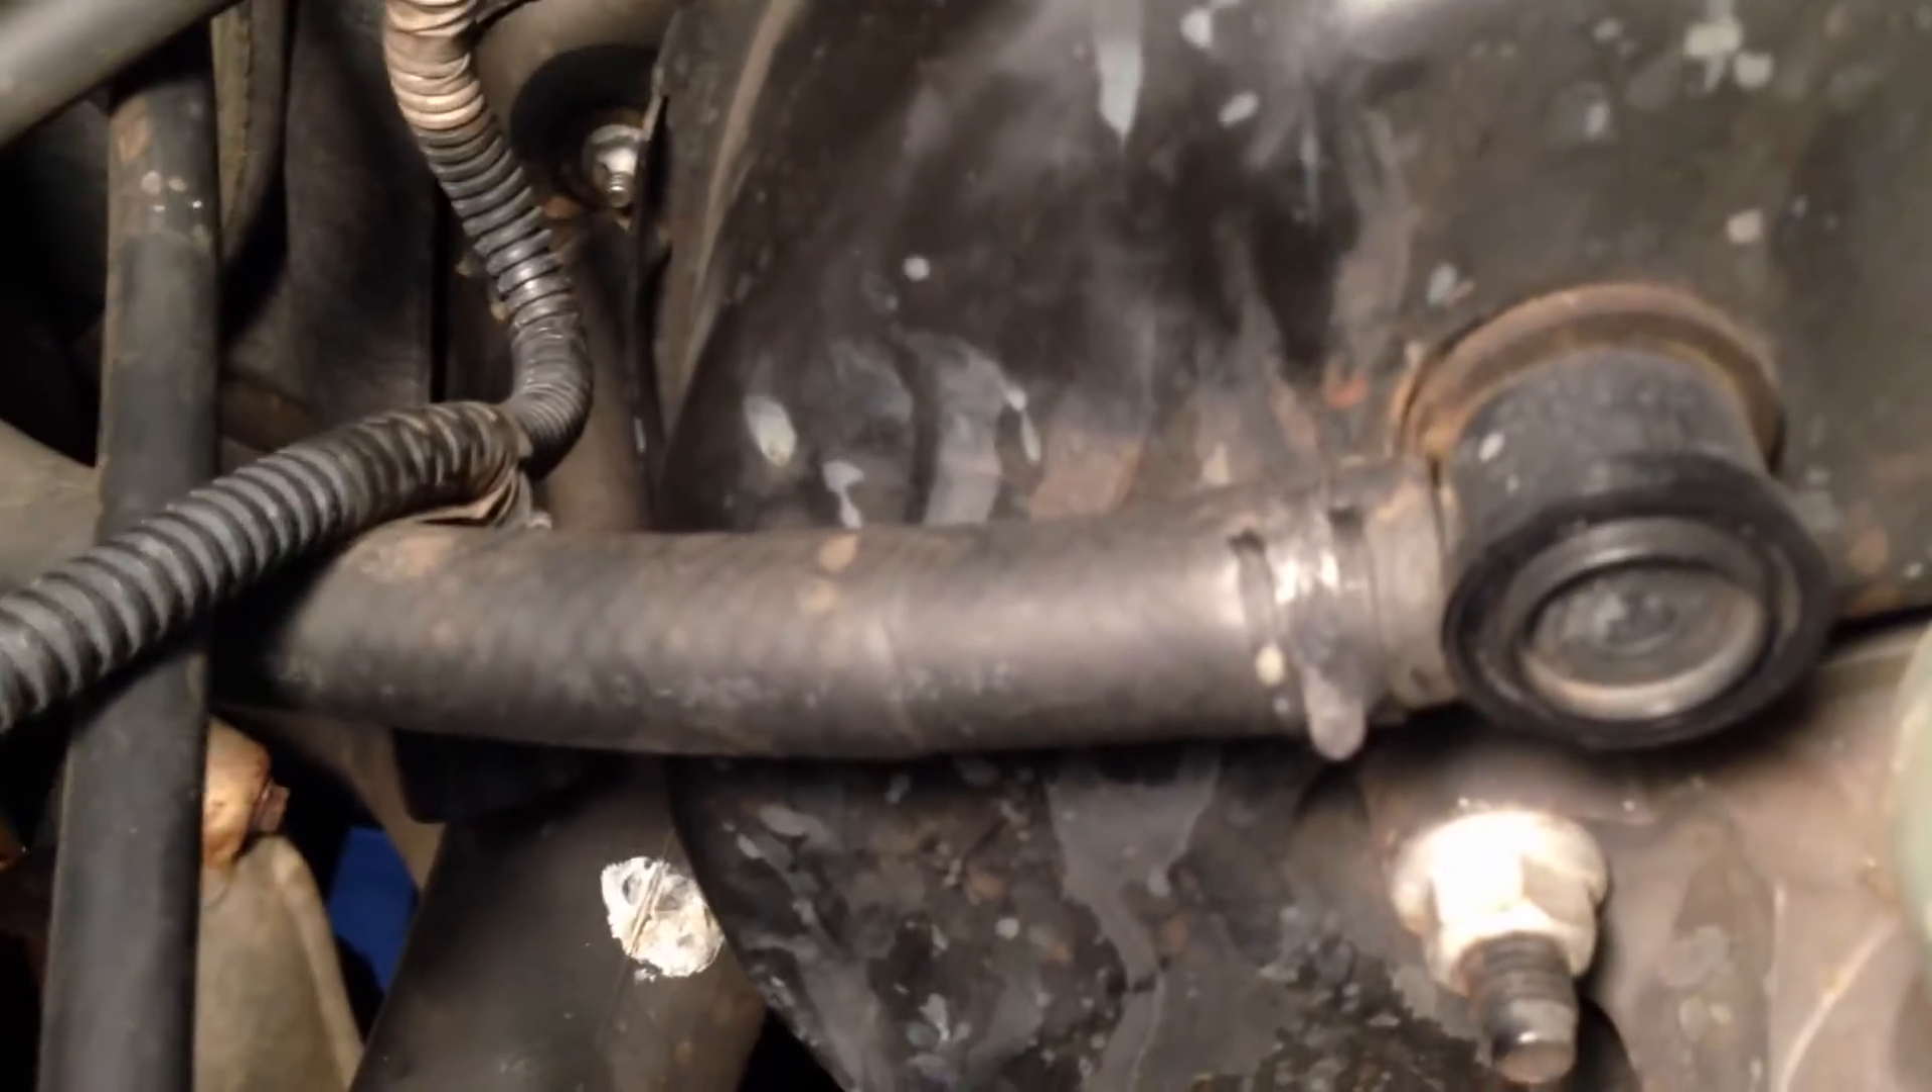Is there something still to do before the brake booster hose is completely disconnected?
Yes.